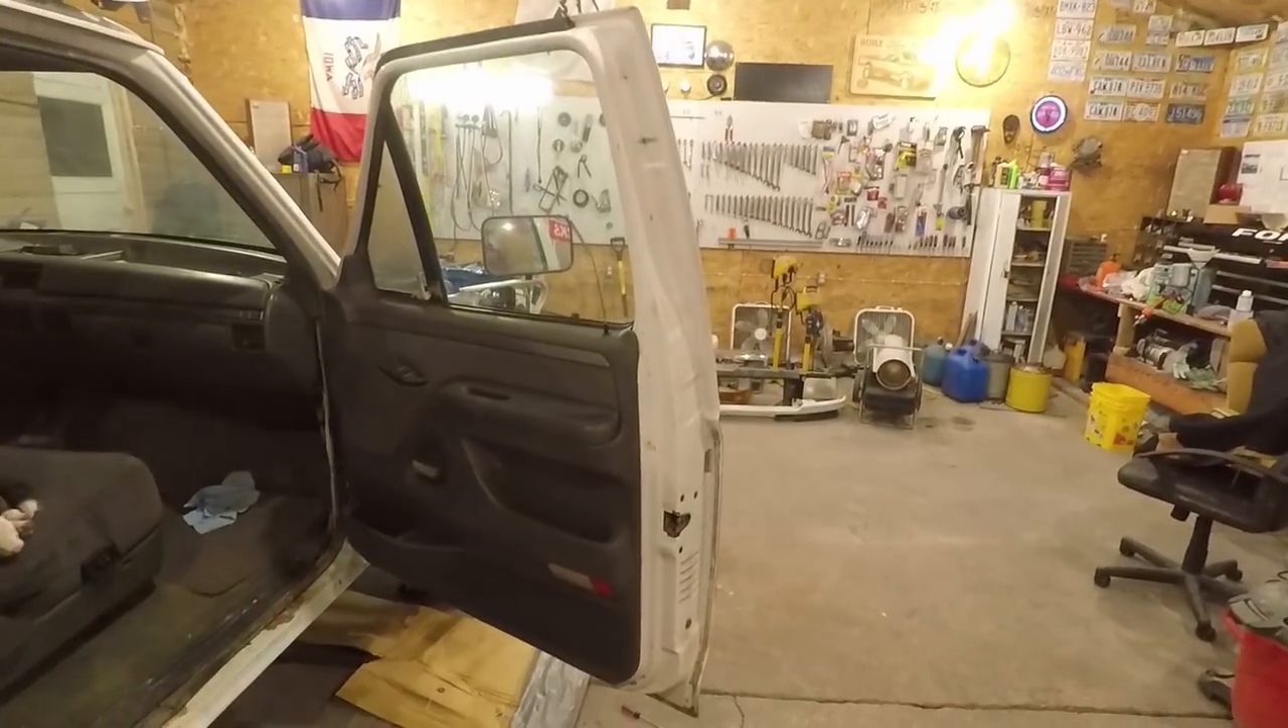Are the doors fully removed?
No.